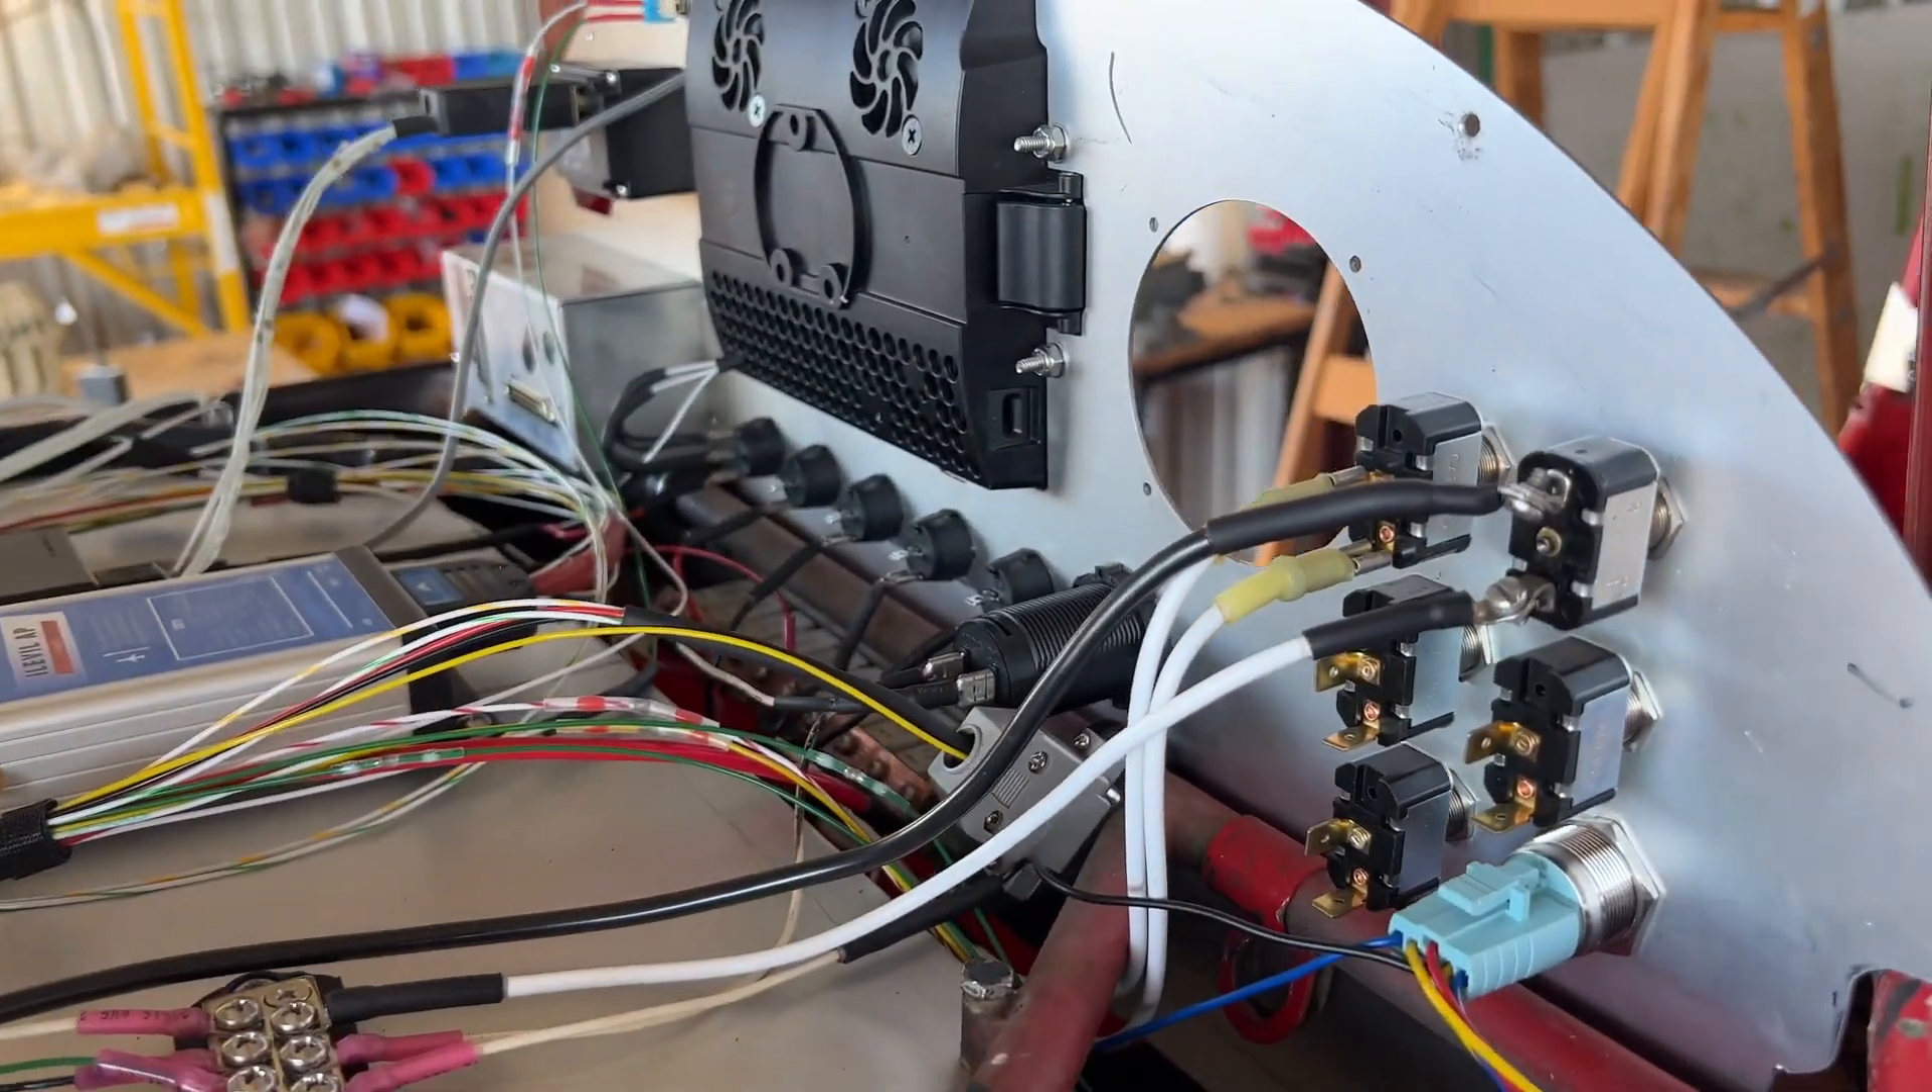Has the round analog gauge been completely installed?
No.